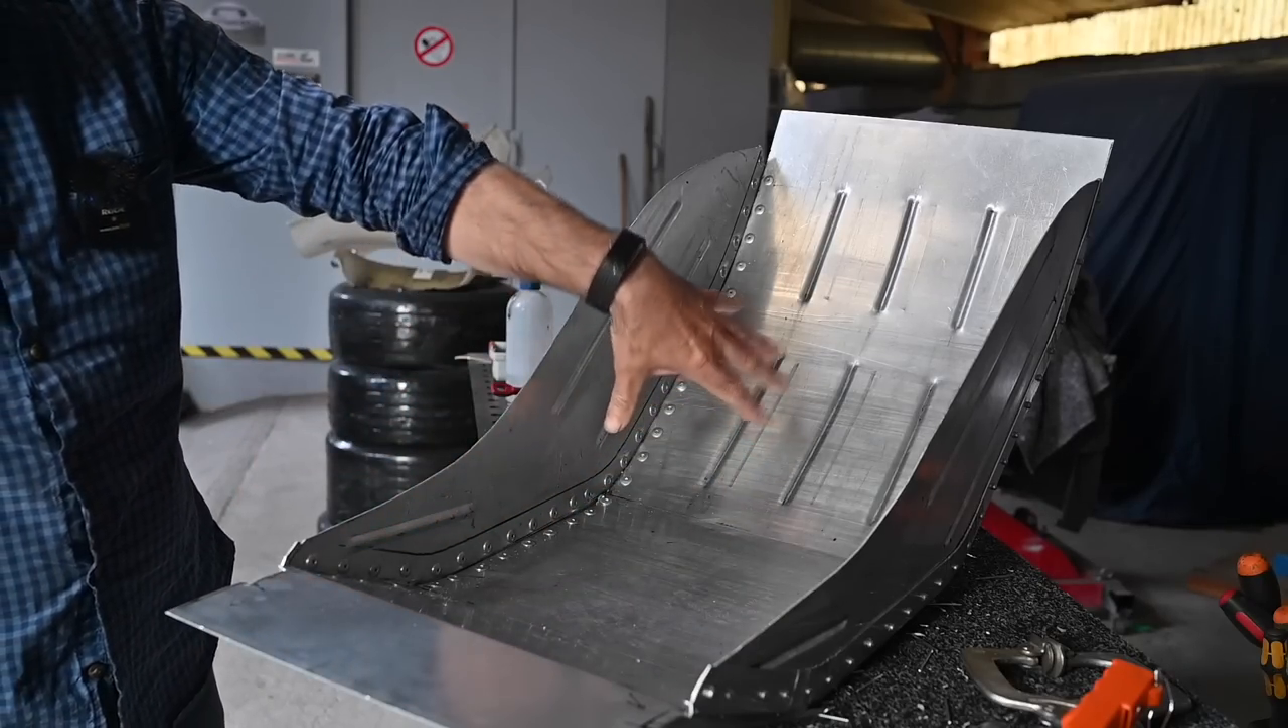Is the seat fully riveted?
Yes.